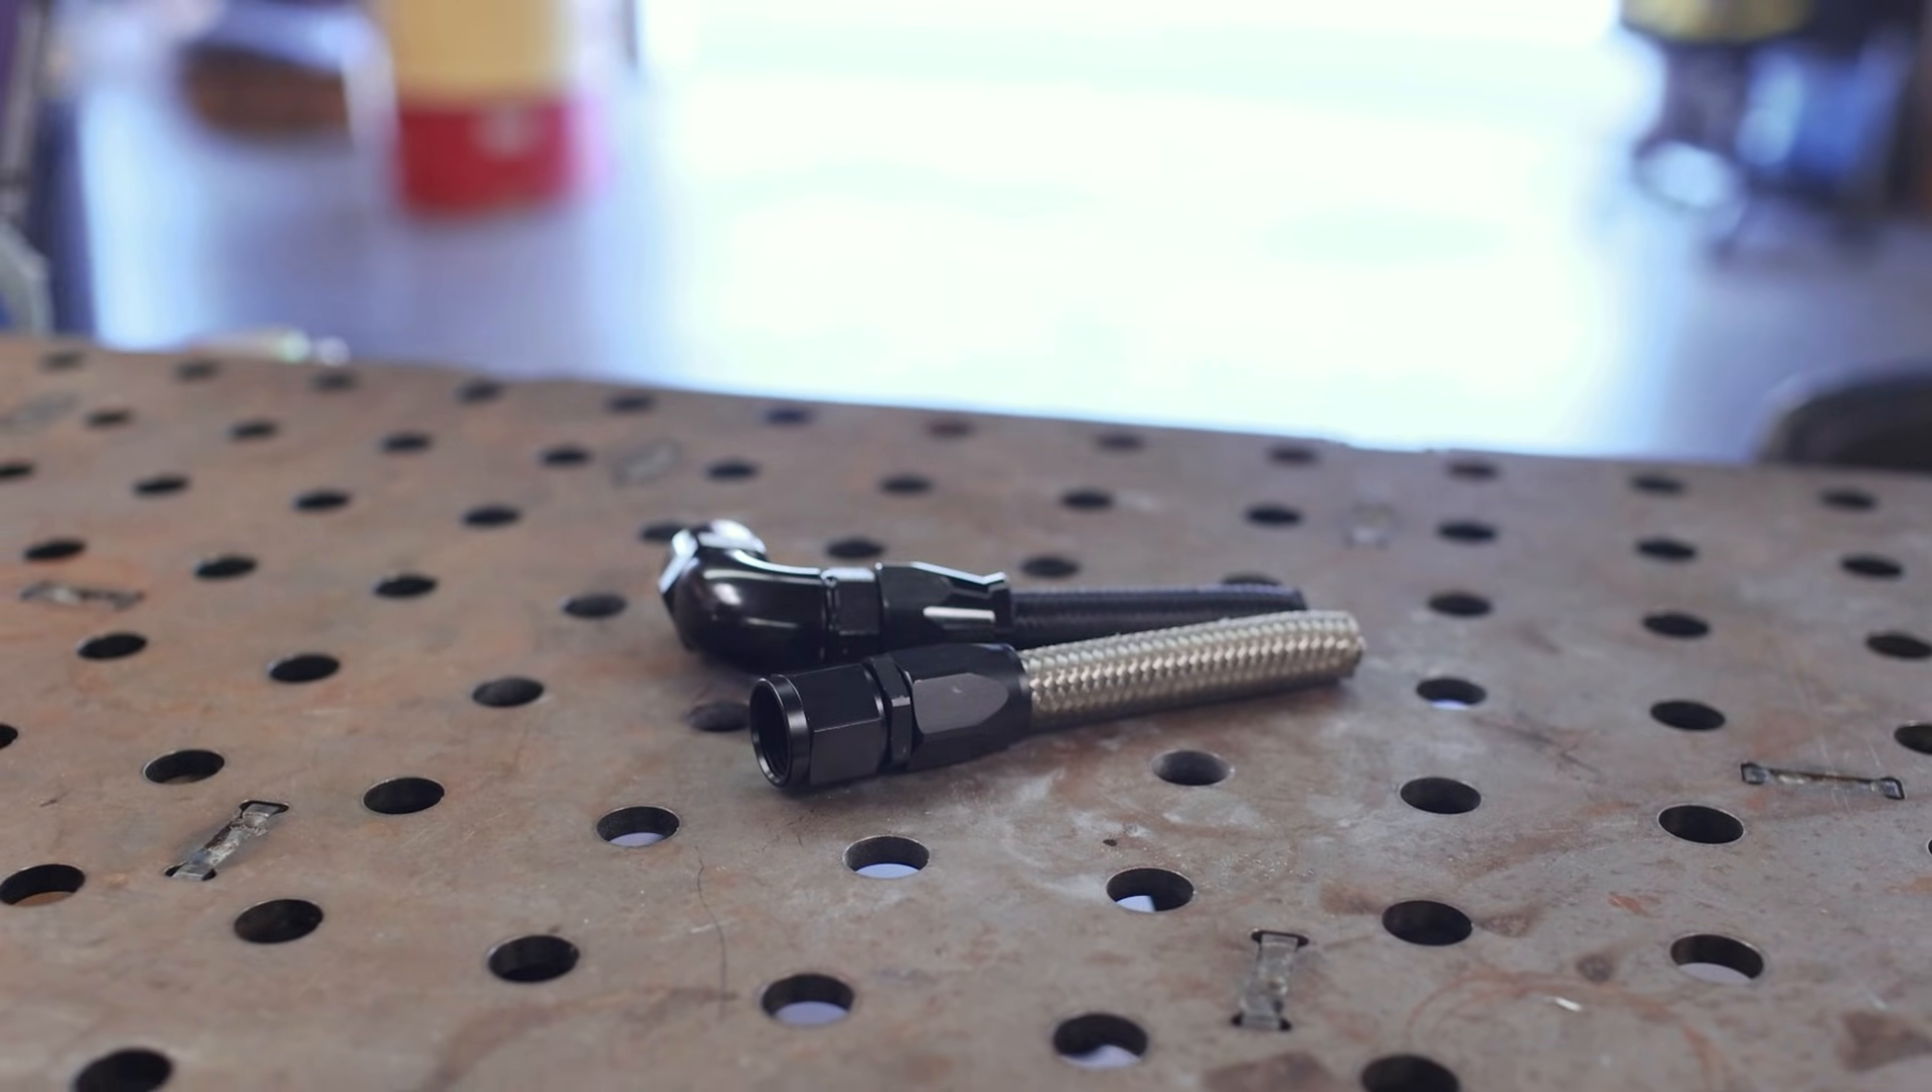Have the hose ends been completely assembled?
Yes.